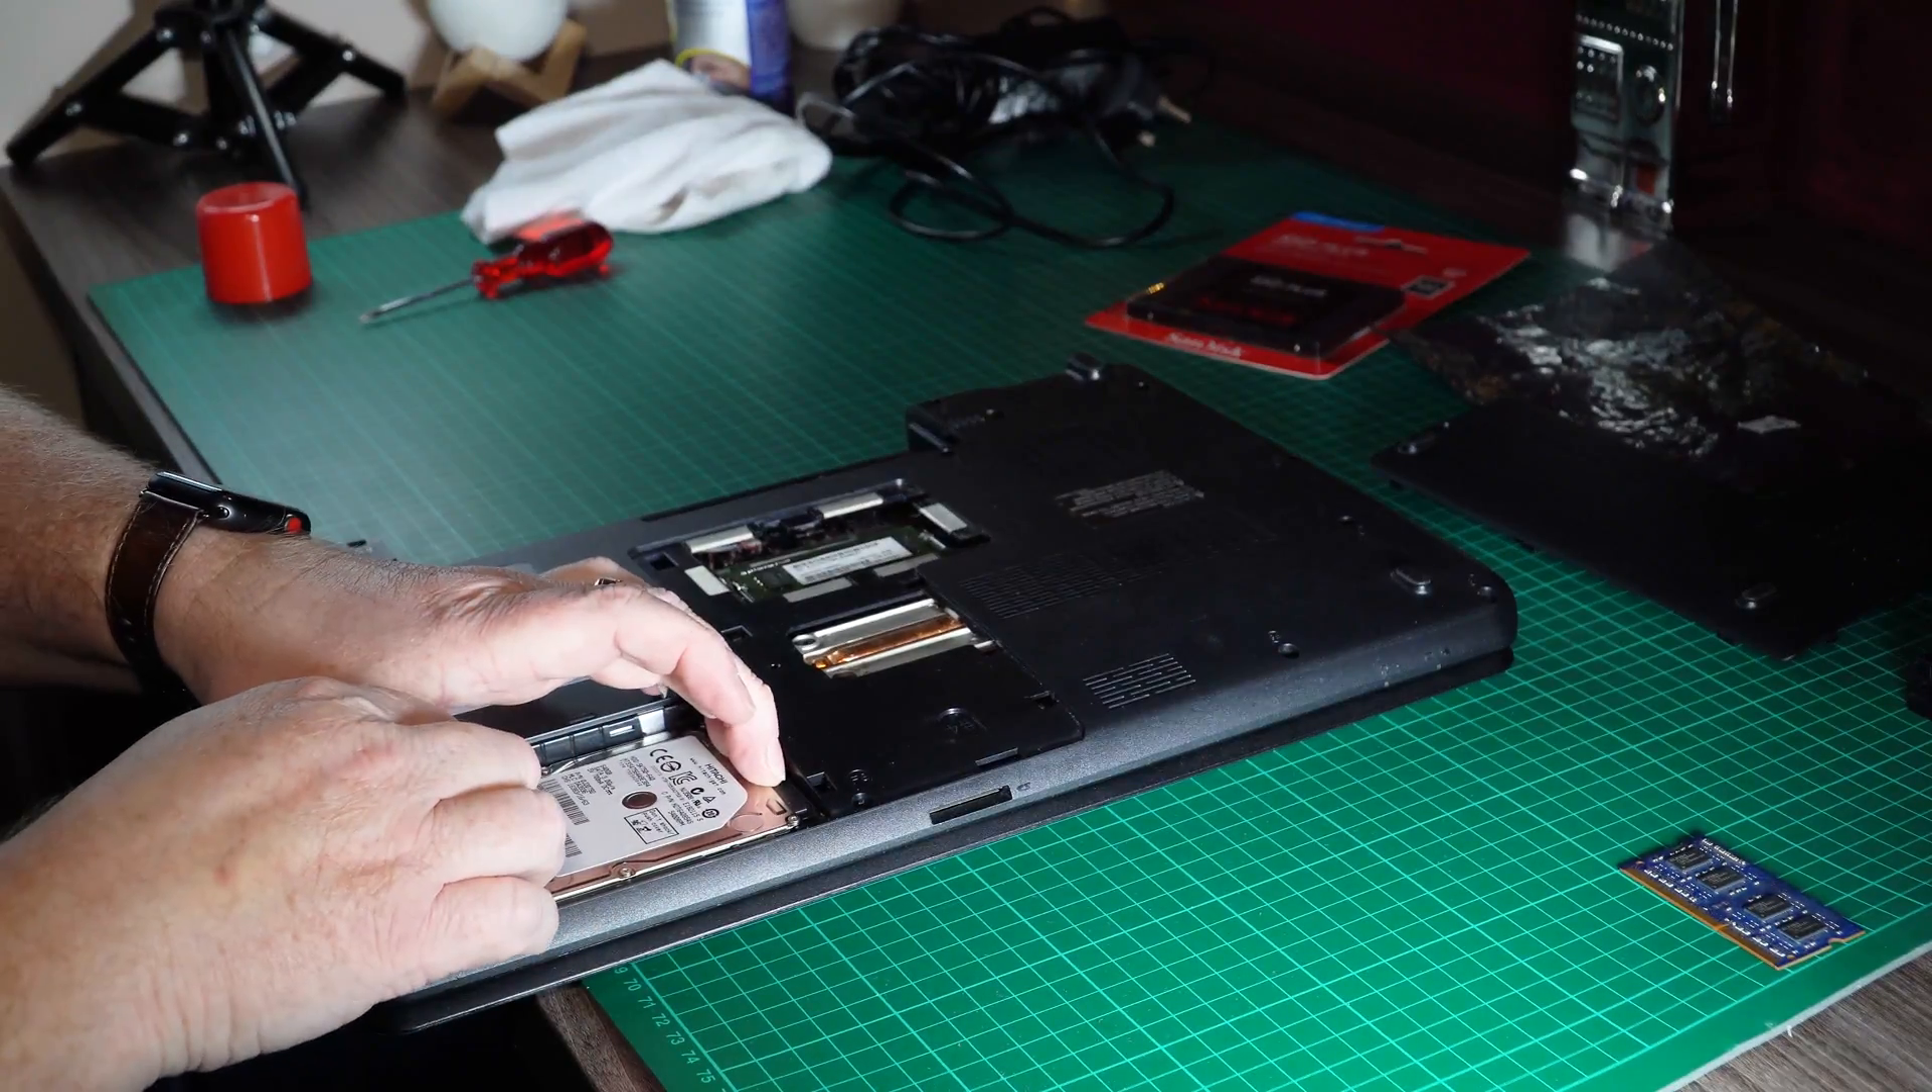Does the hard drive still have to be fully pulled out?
Yes.